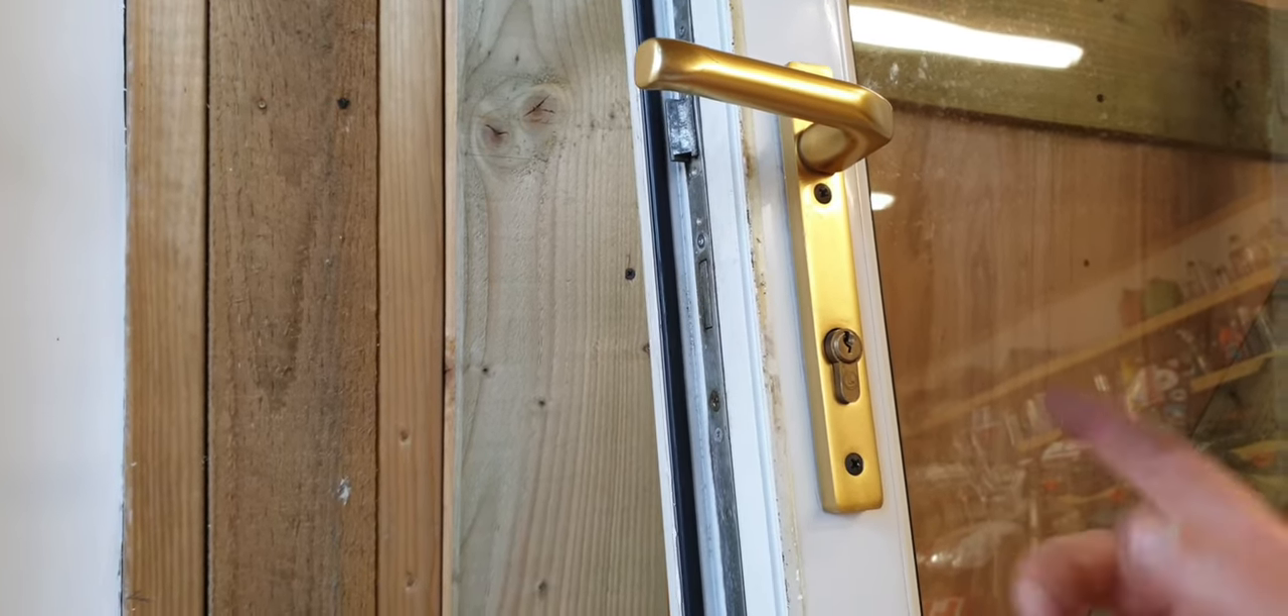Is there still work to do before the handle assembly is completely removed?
Yes.